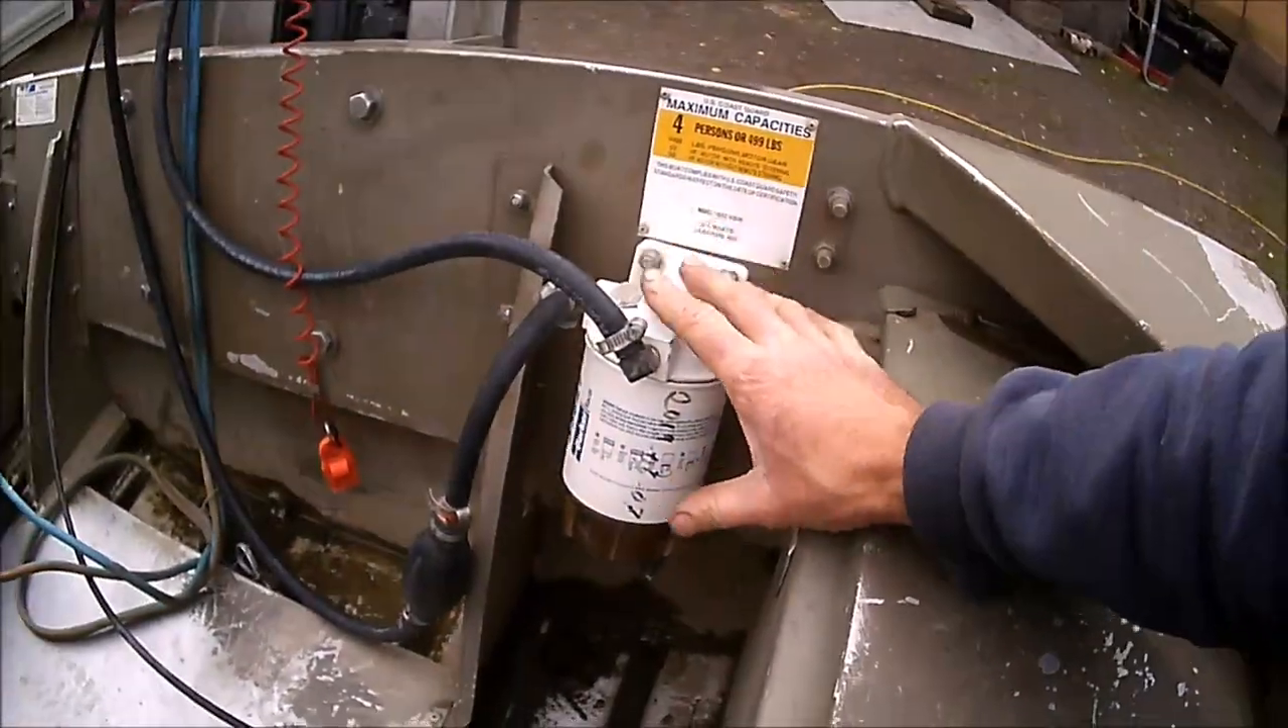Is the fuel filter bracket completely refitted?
Yes.